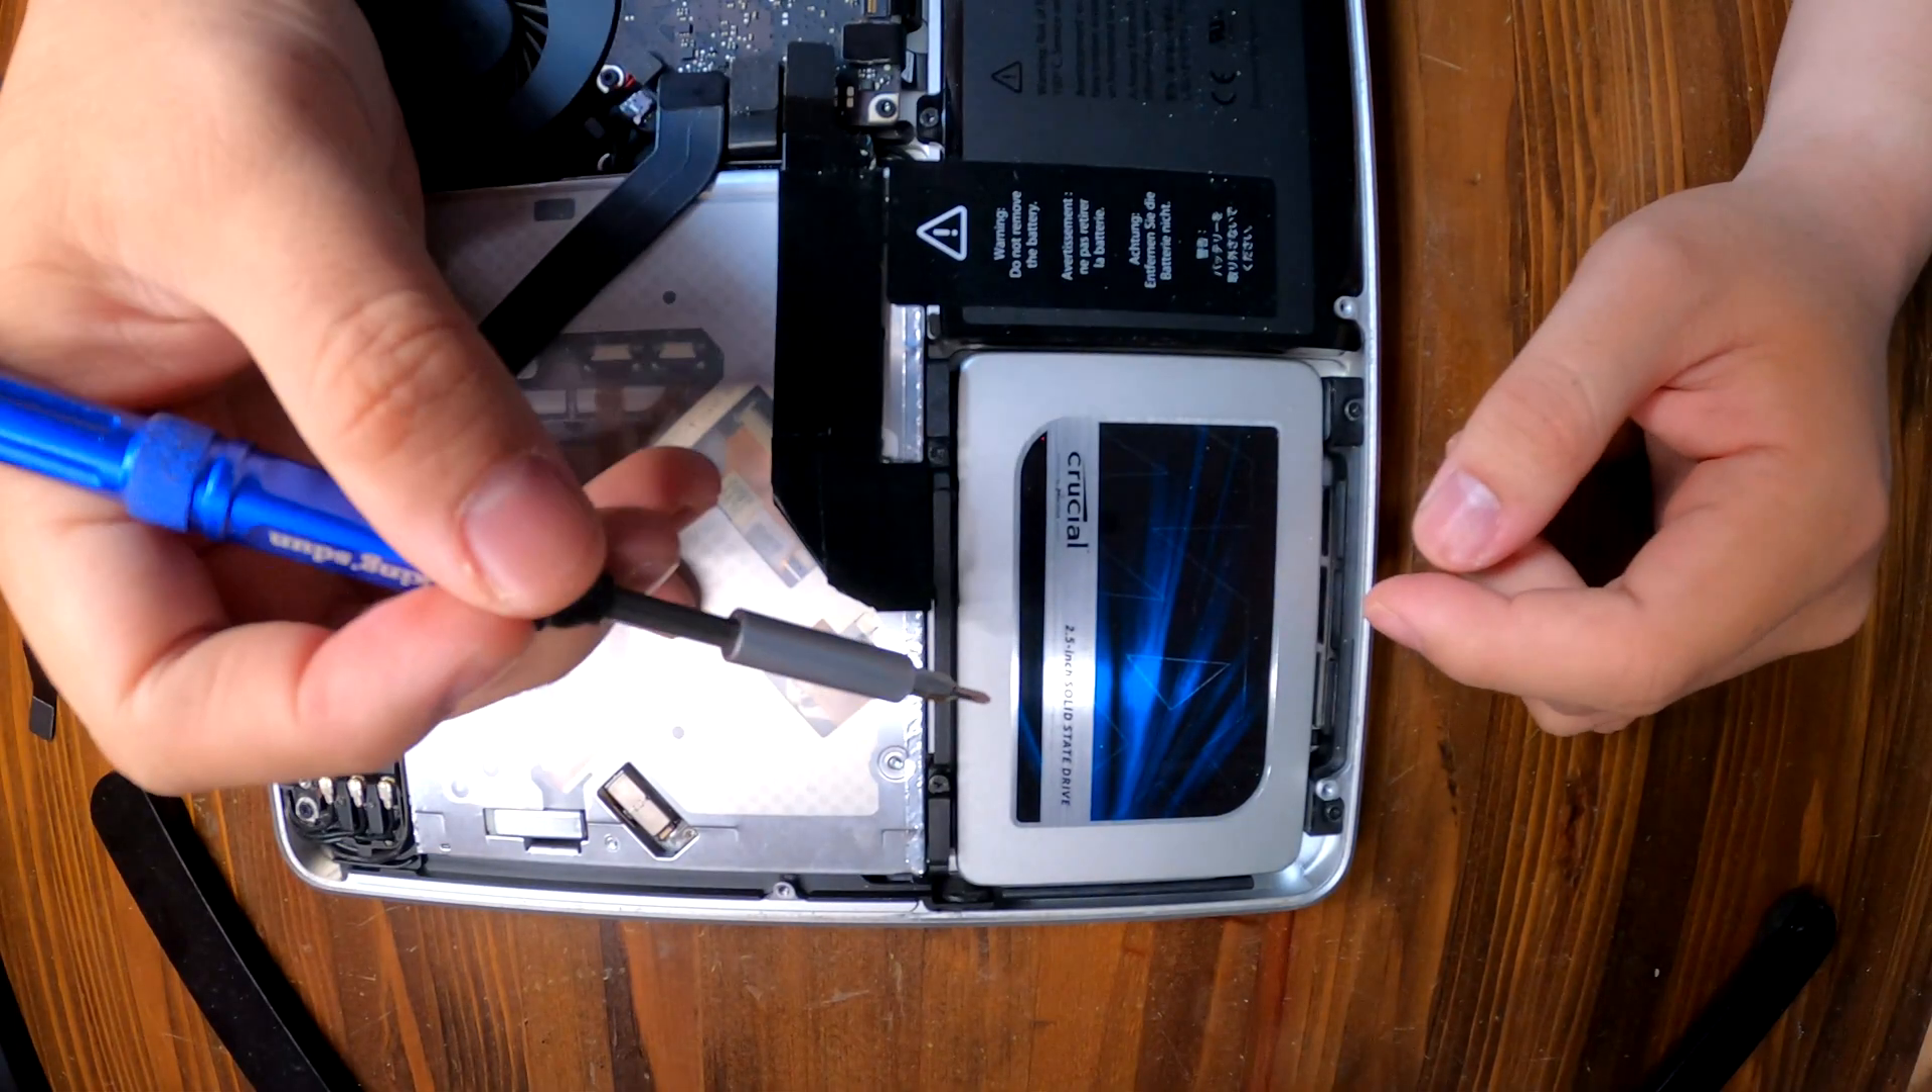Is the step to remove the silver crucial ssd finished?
No.